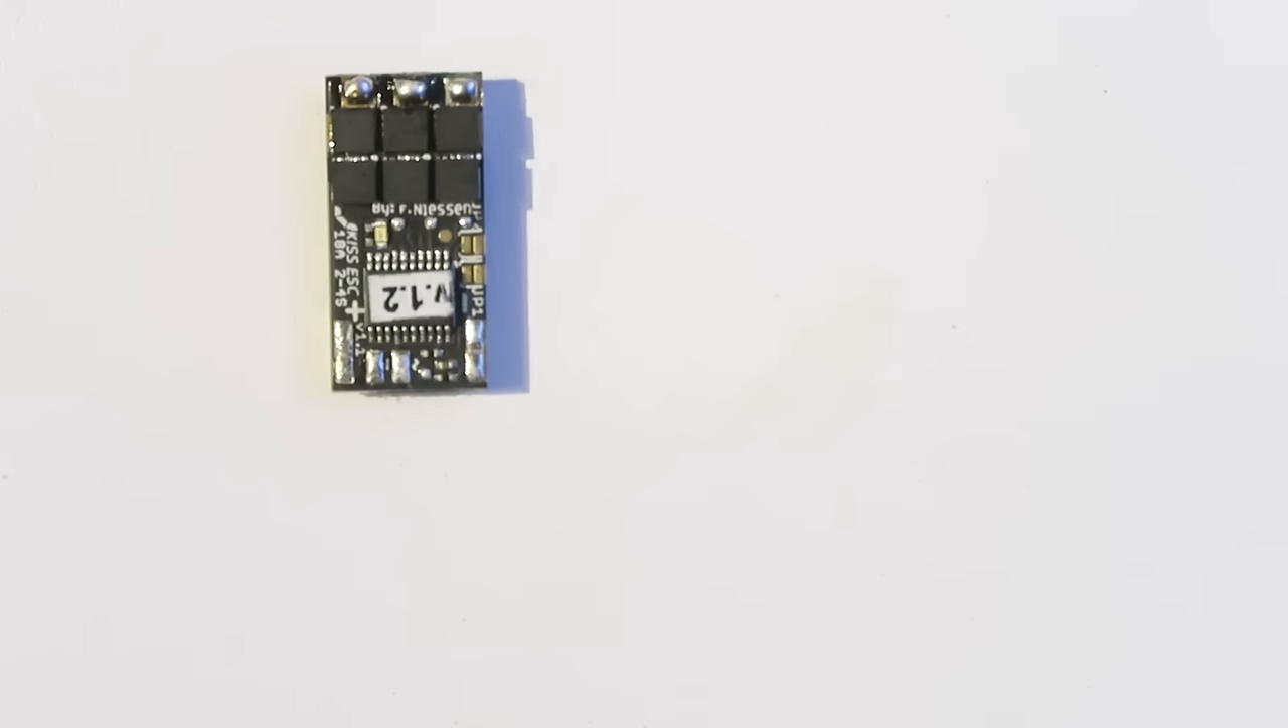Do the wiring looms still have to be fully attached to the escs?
Yes.